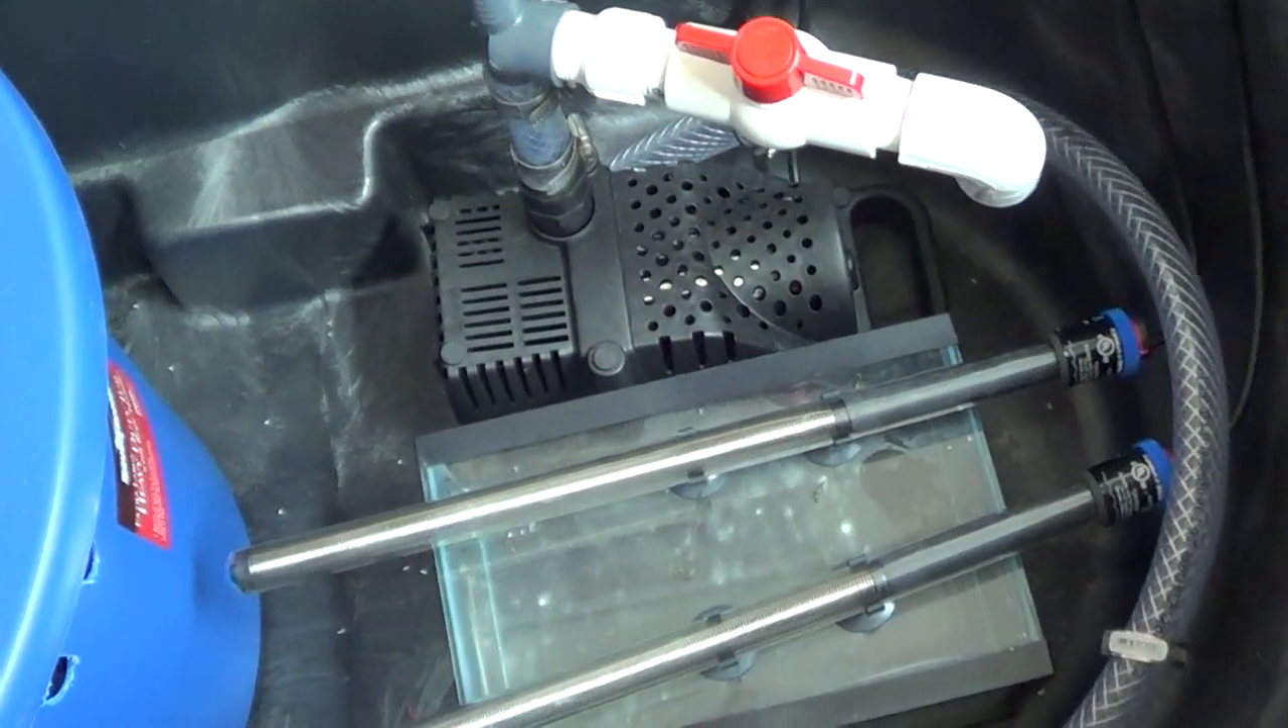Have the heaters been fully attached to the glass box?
Yes.